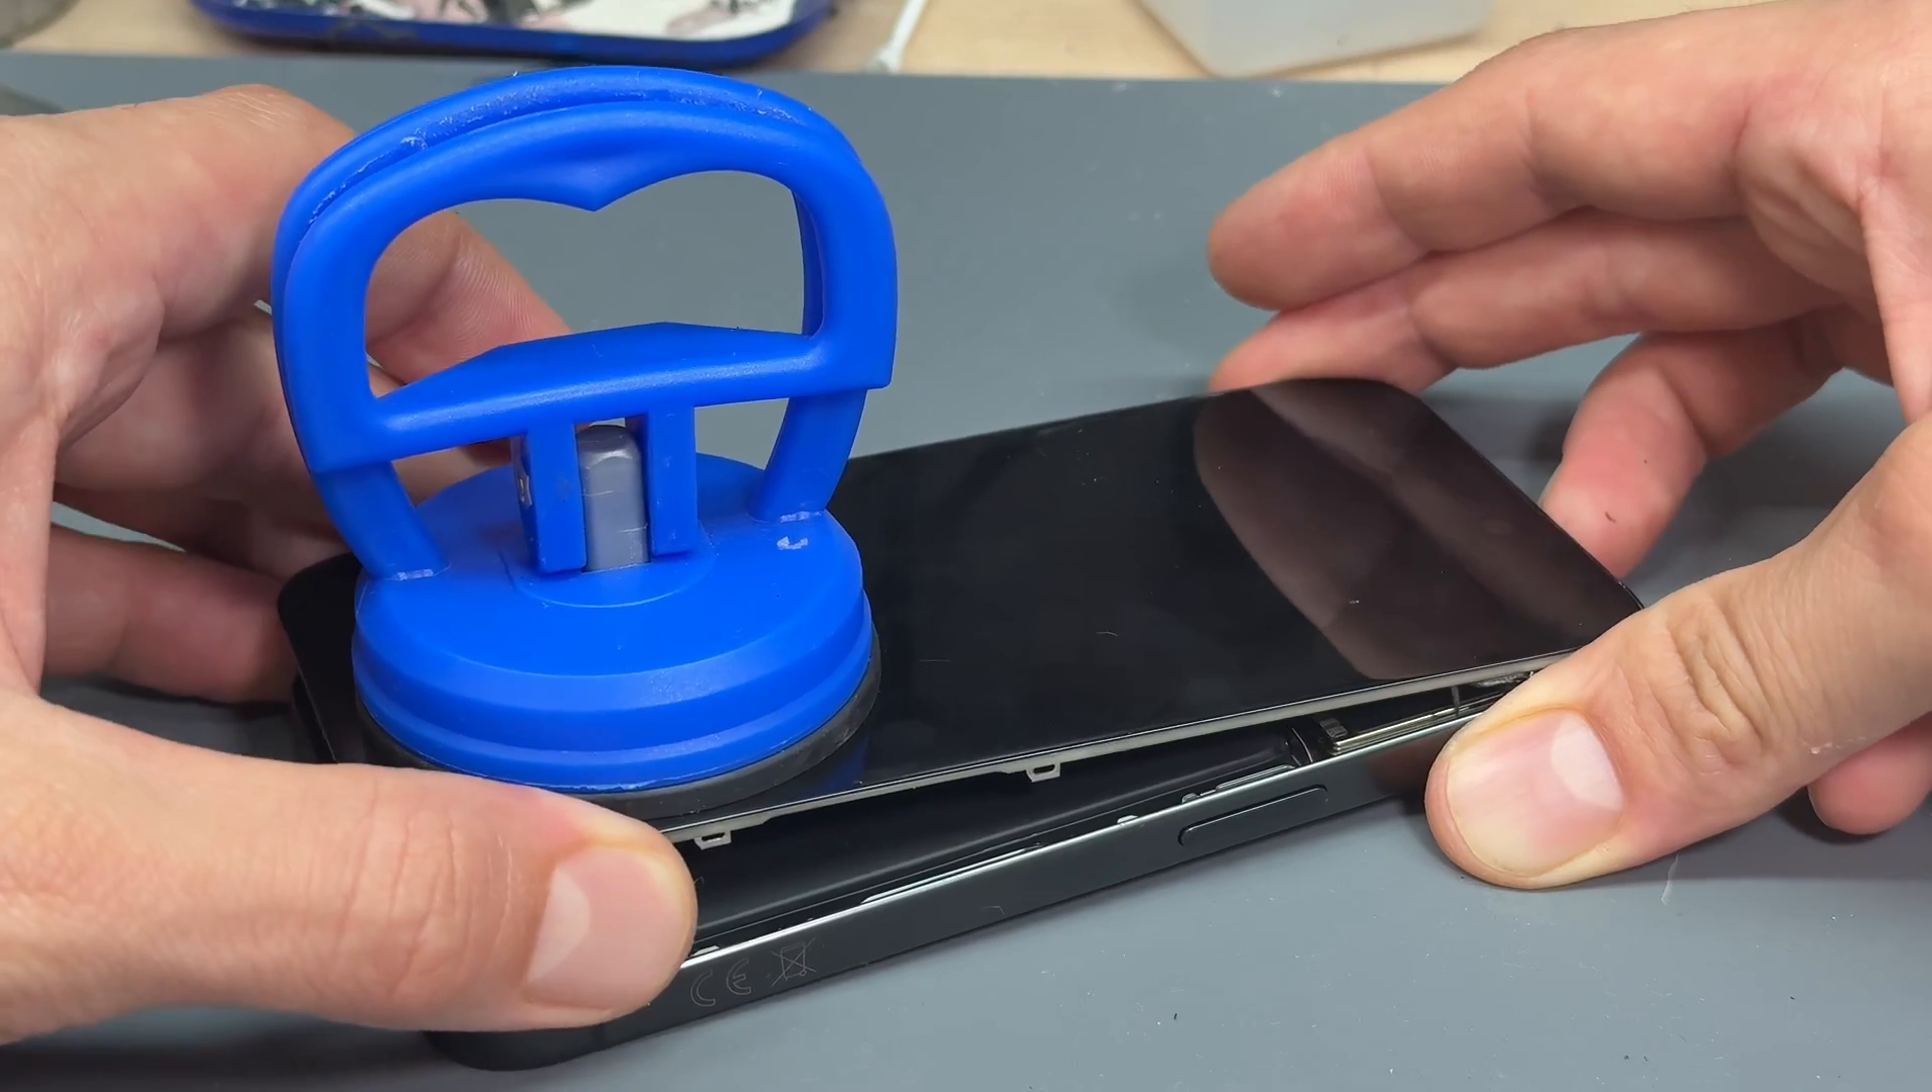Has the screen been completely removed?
No.